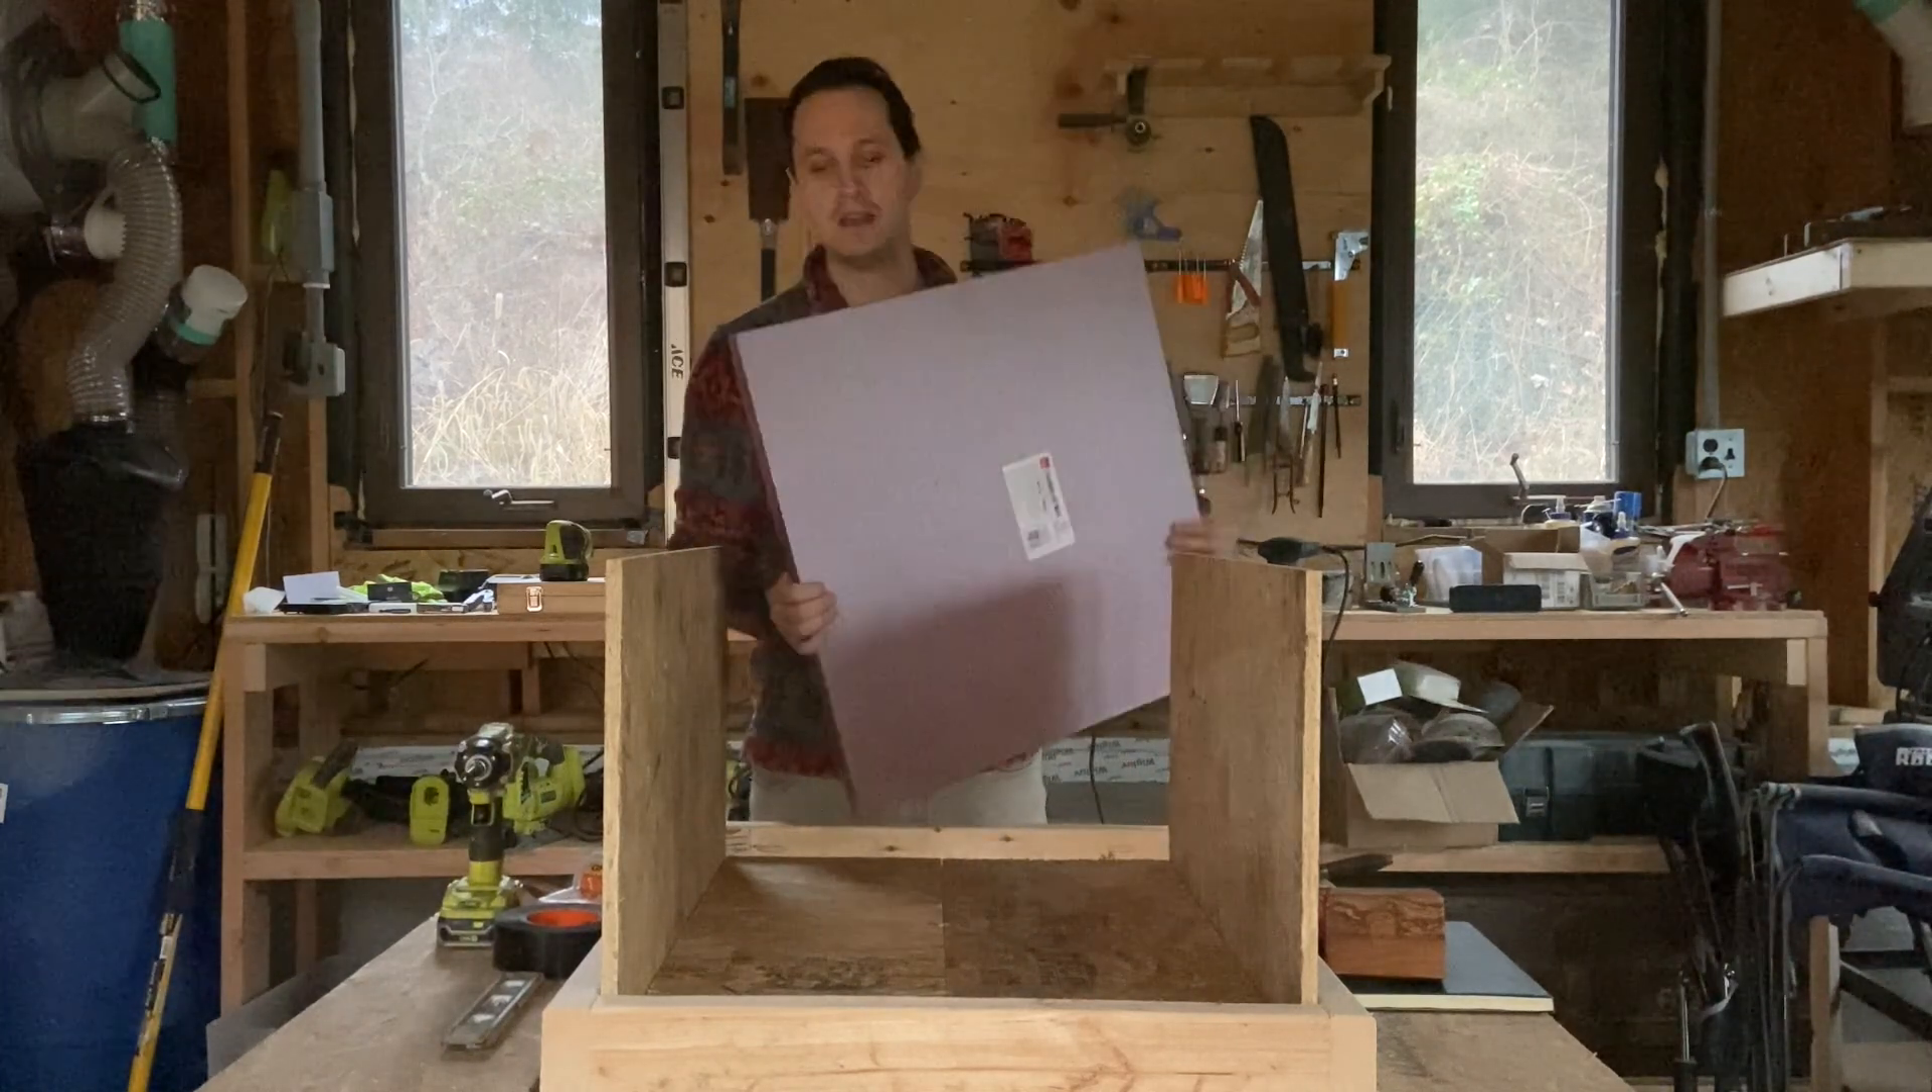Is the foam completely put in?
No.